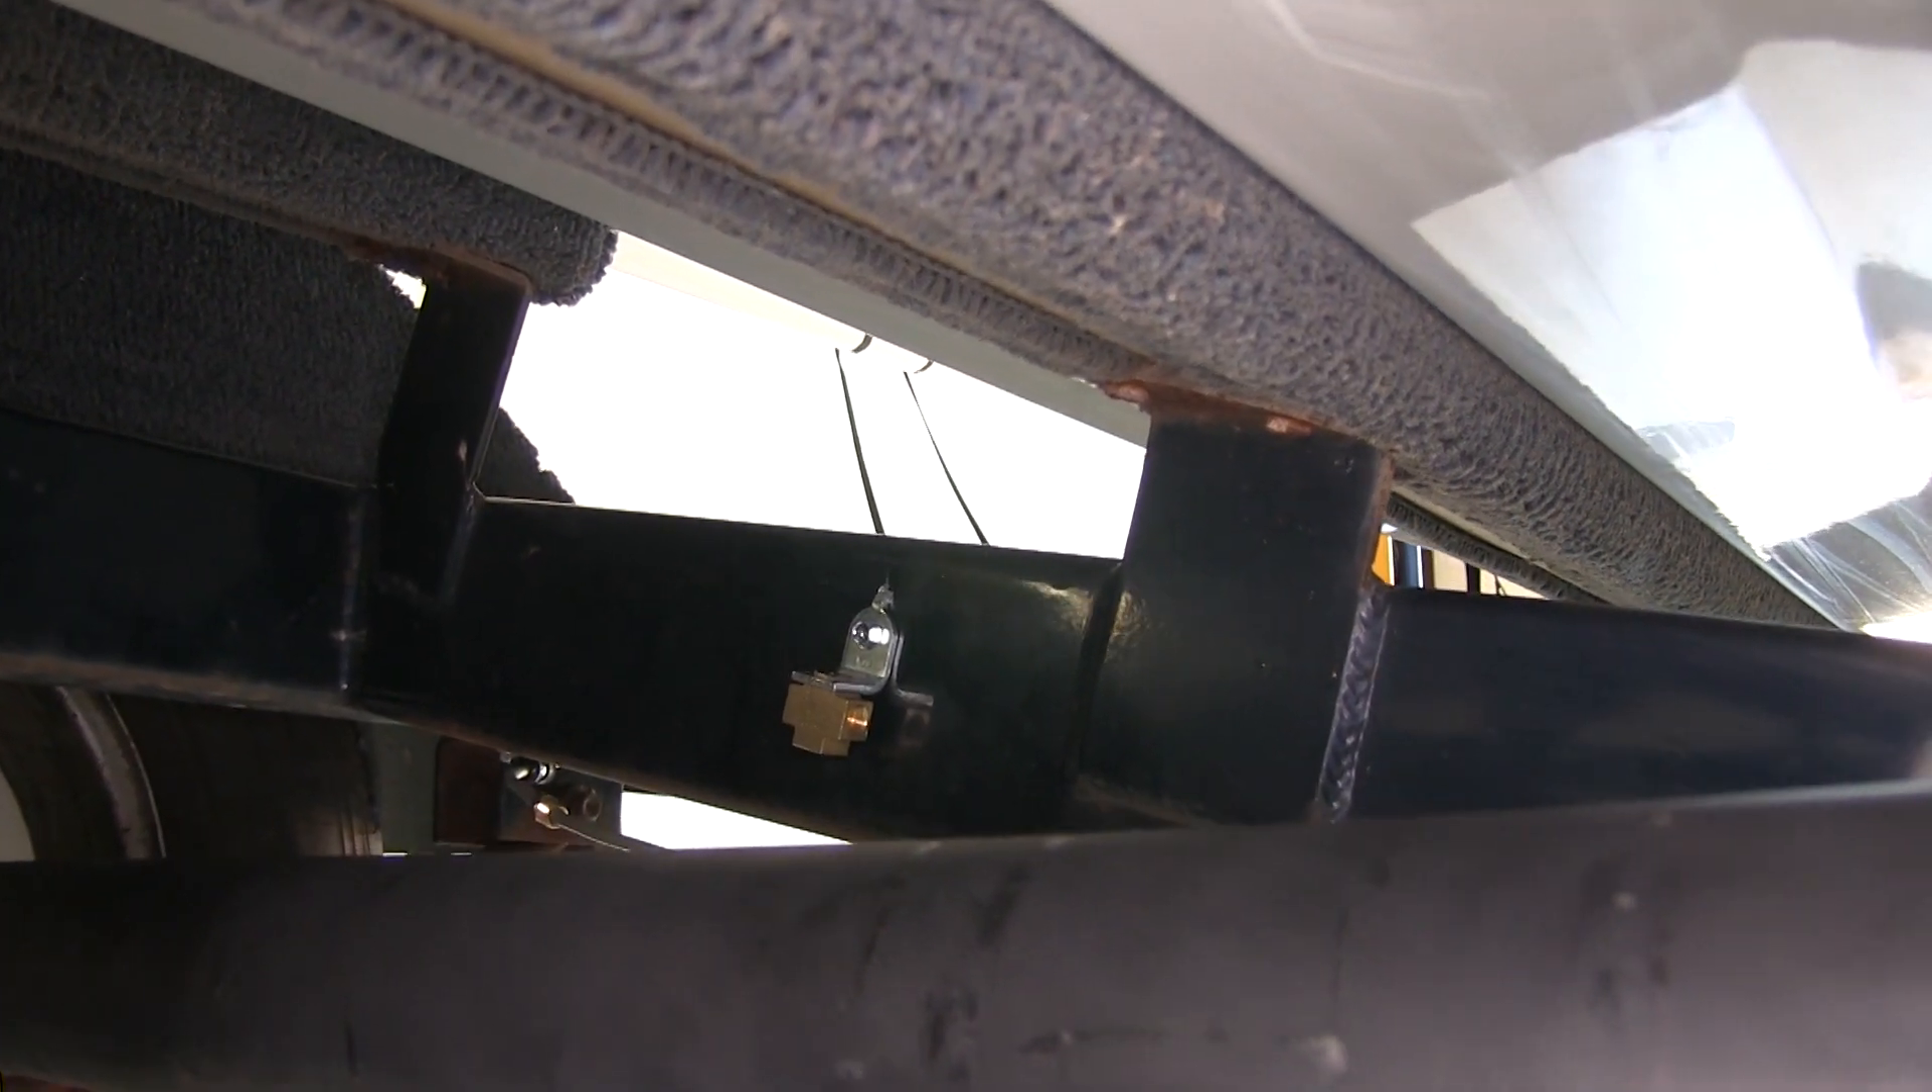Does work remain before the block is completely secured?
No.